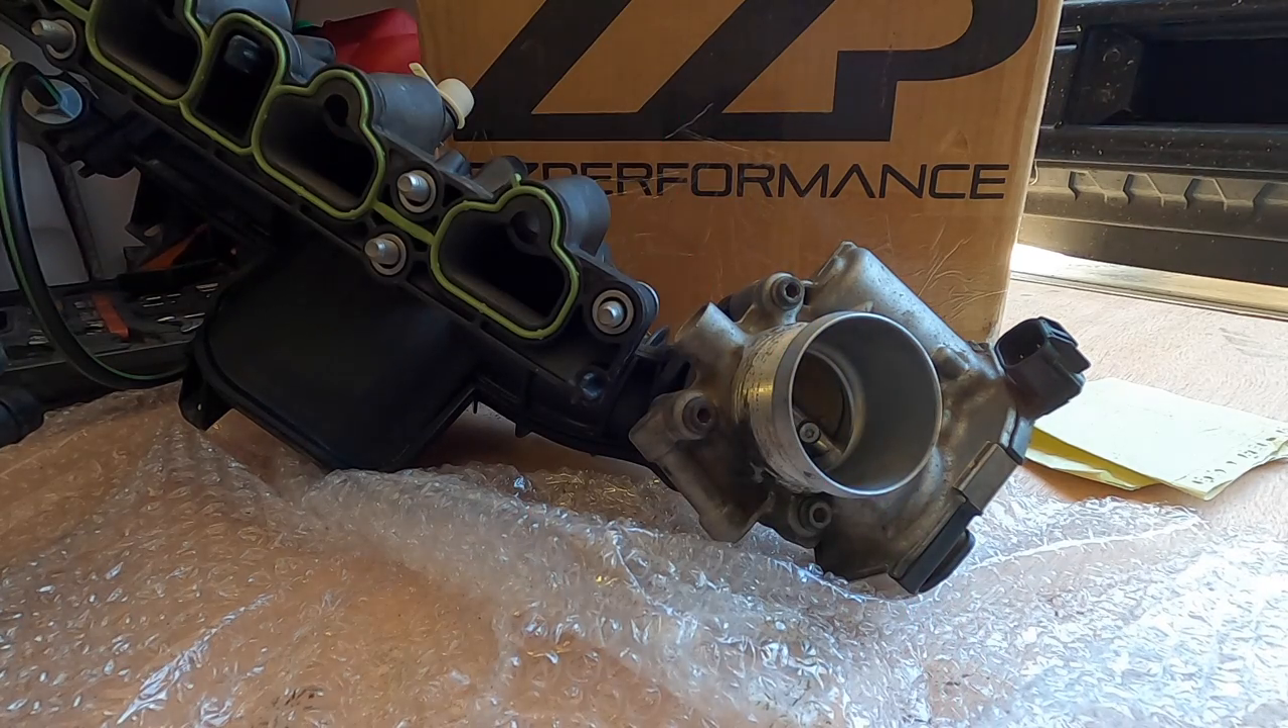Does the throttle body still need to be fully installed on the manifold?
No.